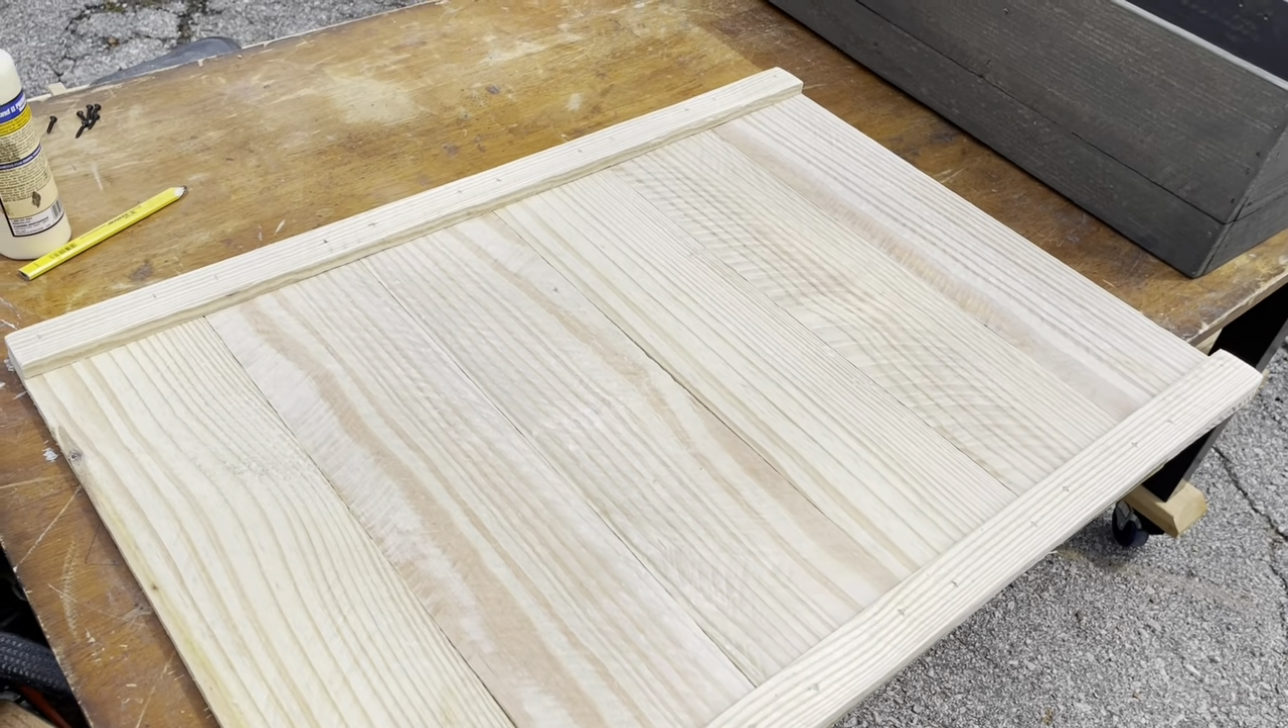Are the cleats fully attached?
Yes.